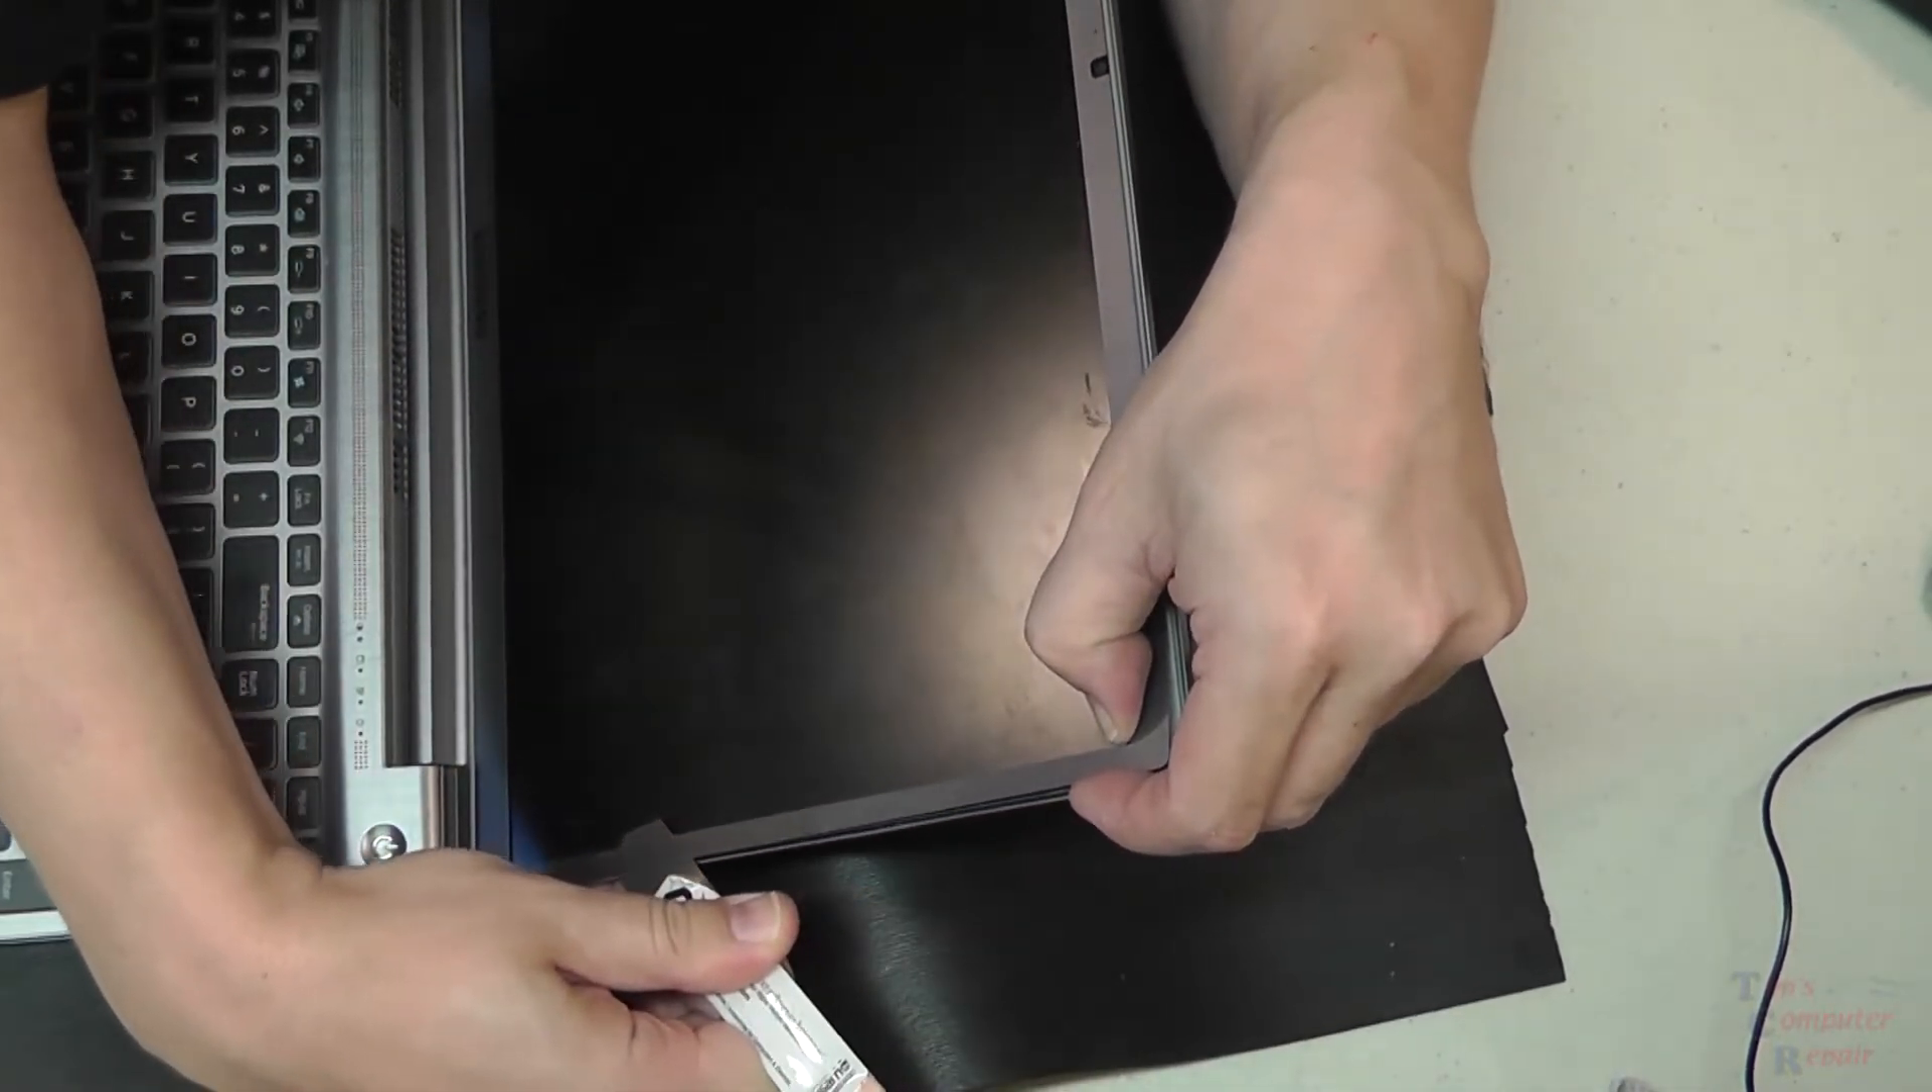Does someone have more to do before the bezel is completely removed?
Yes.